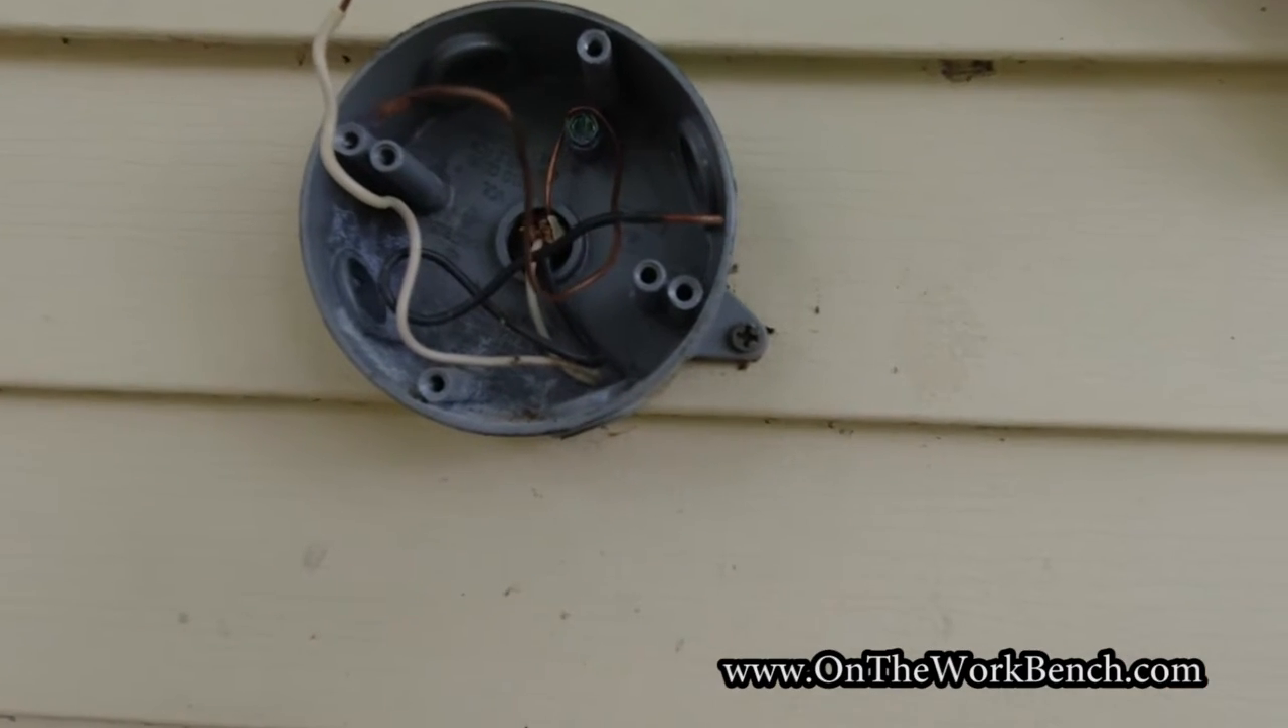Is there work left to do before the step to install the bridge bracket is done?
Yes.